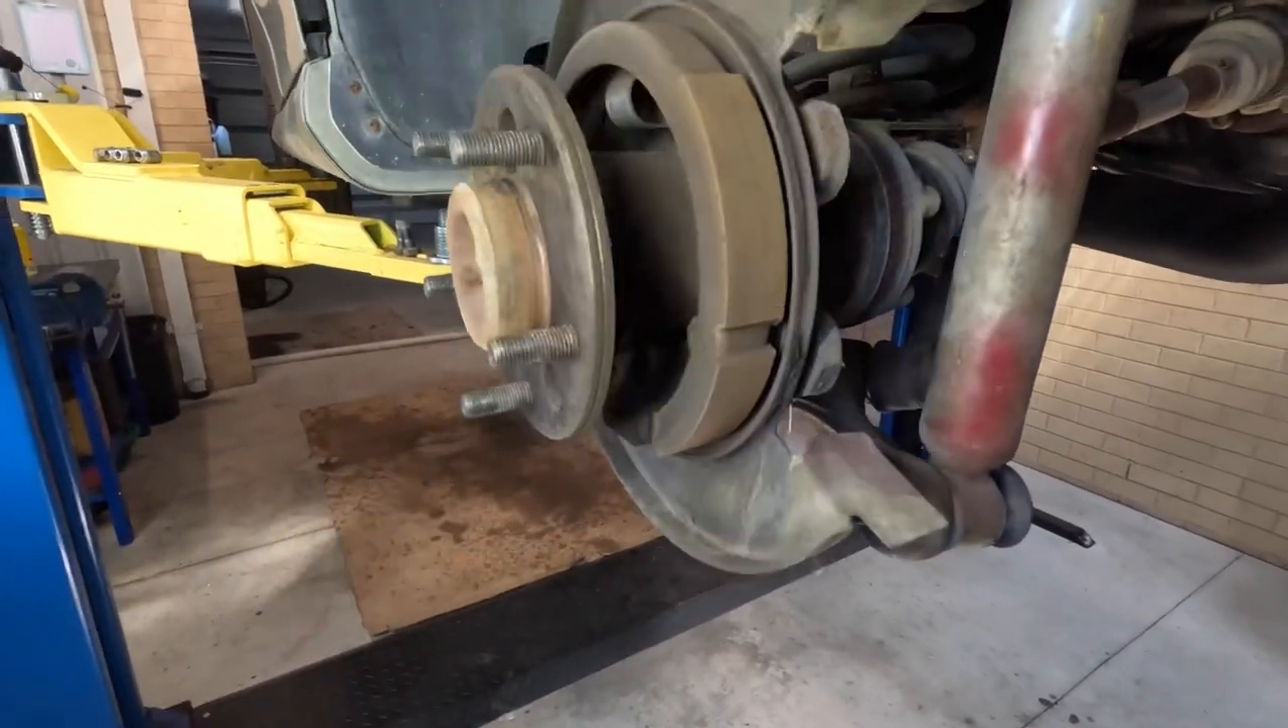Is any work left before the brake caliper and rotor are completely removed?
No.